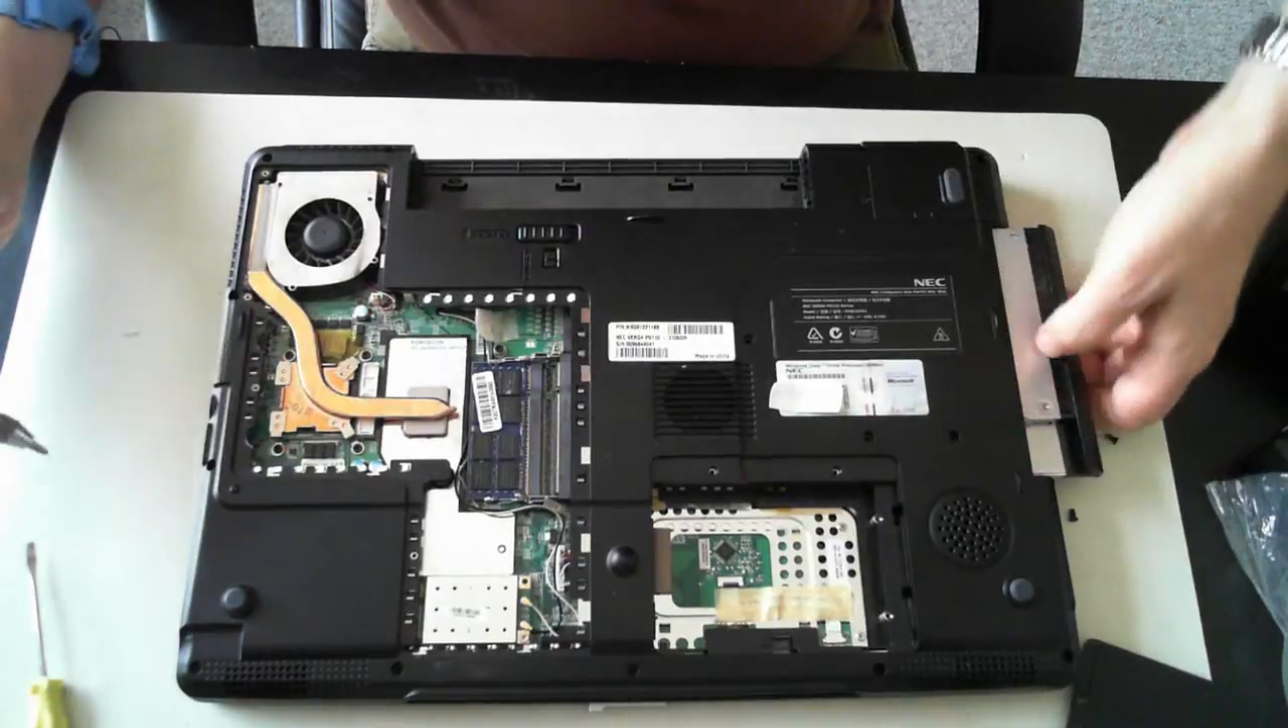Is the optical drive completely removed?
No.